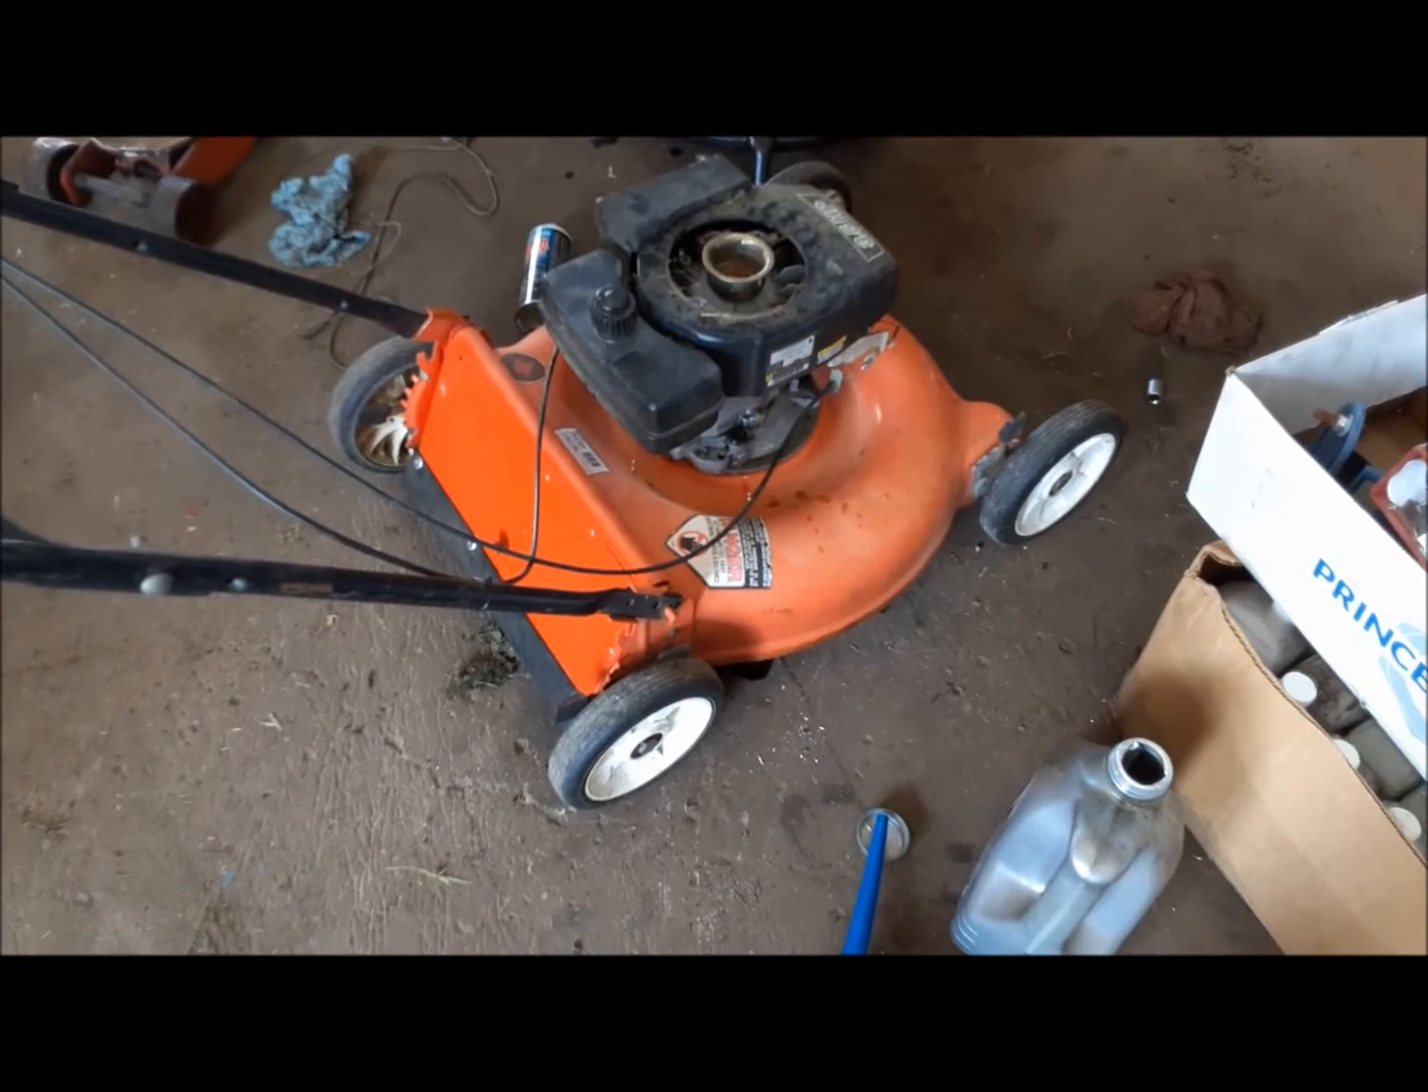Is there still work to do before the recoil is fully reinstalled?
Yes.